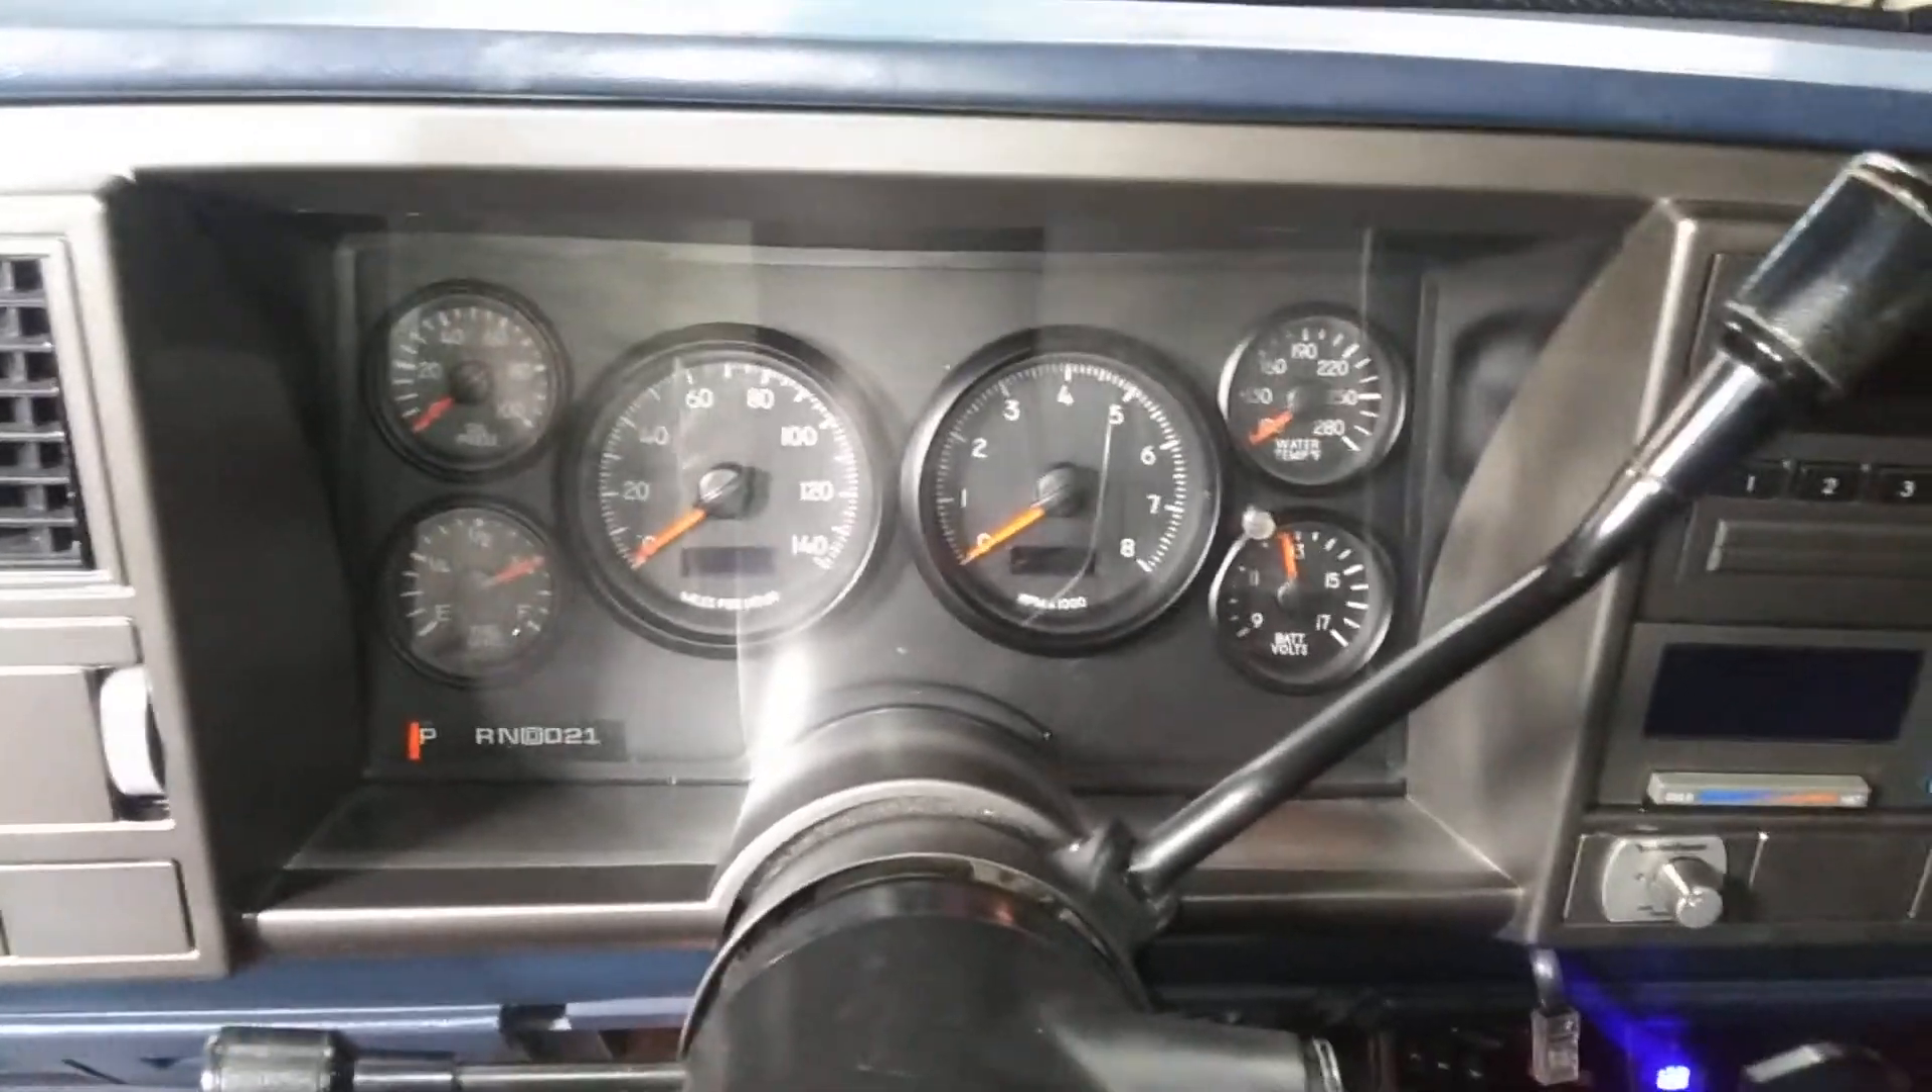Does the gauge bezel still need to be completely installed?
No.